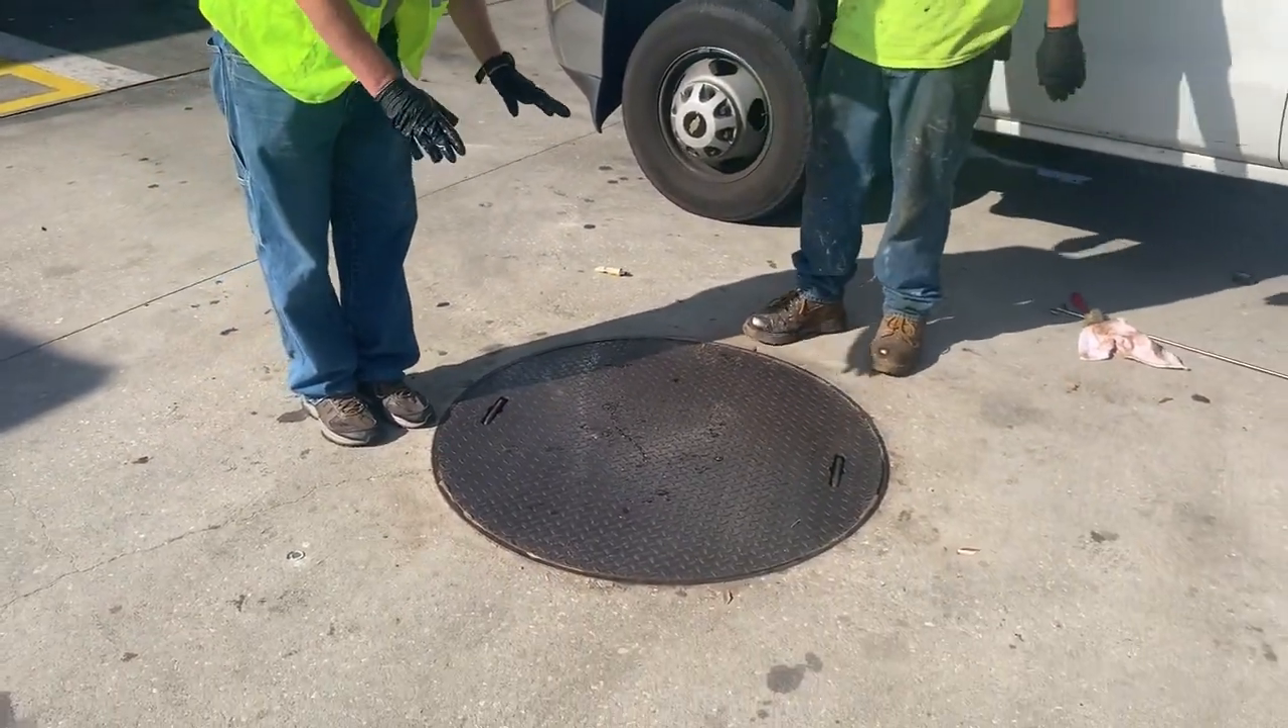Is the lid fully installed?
Yes.